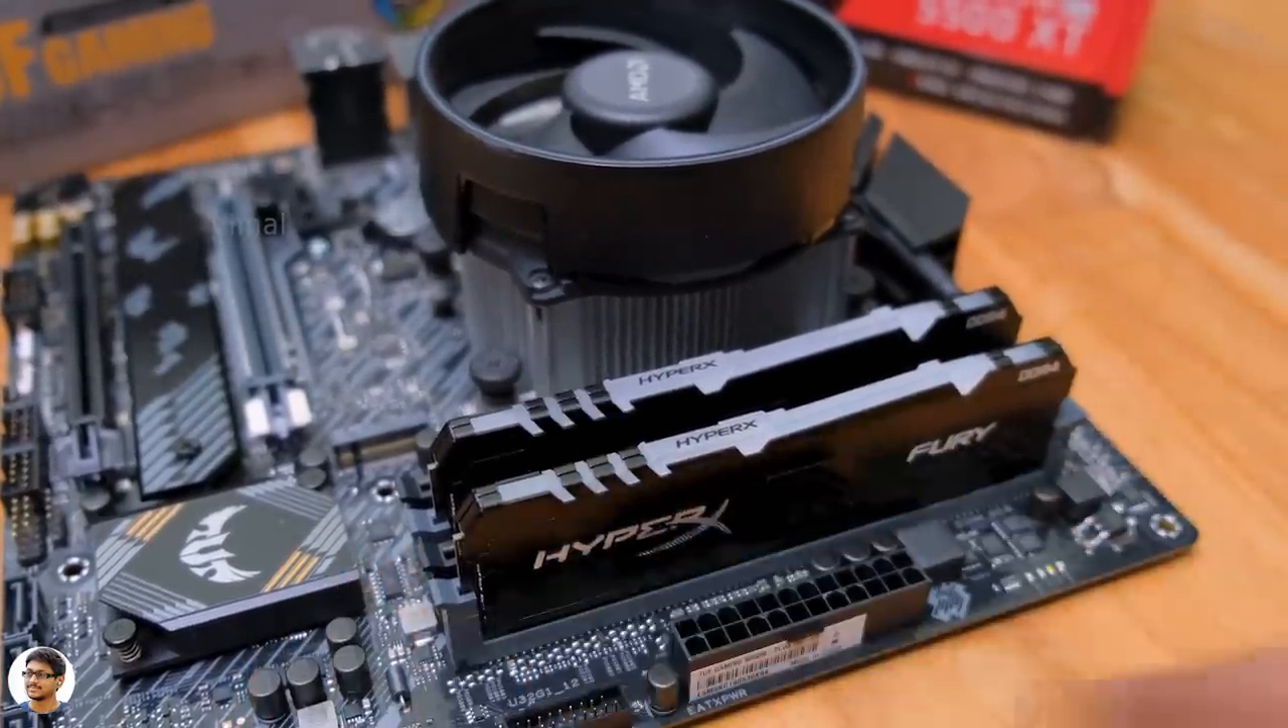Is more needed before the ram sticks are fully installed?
No.